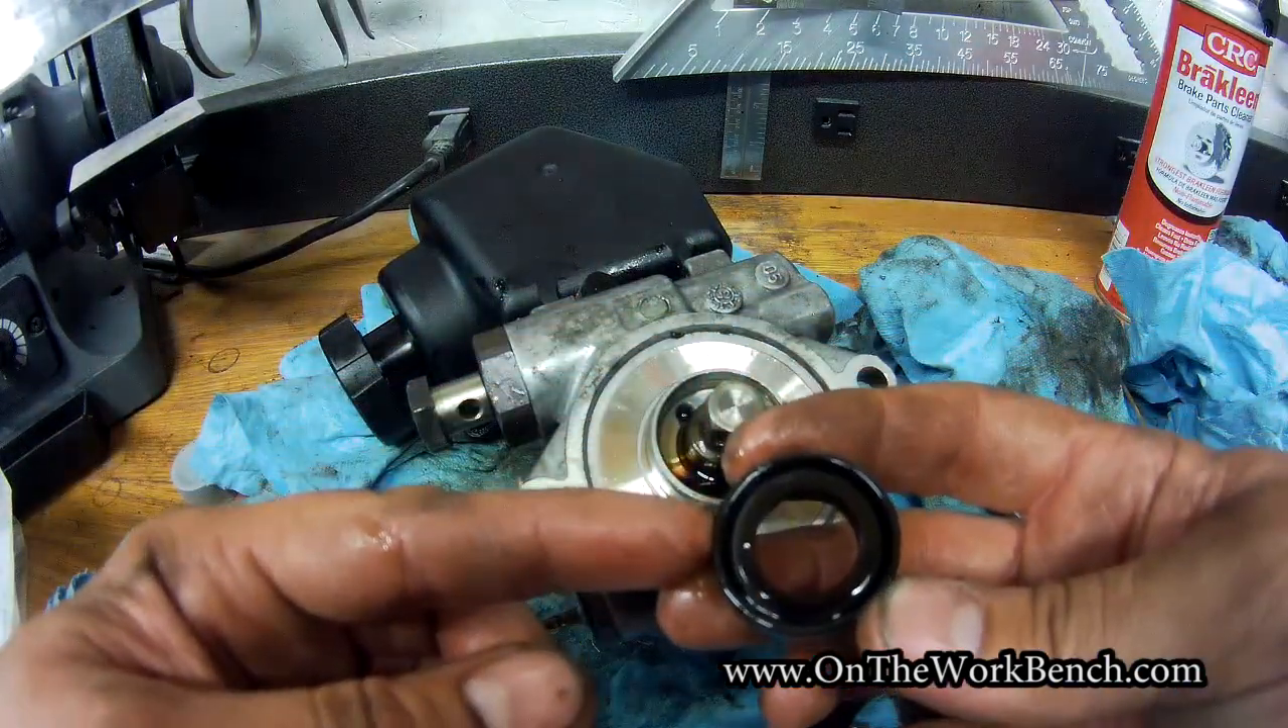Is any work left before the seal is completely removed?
No.